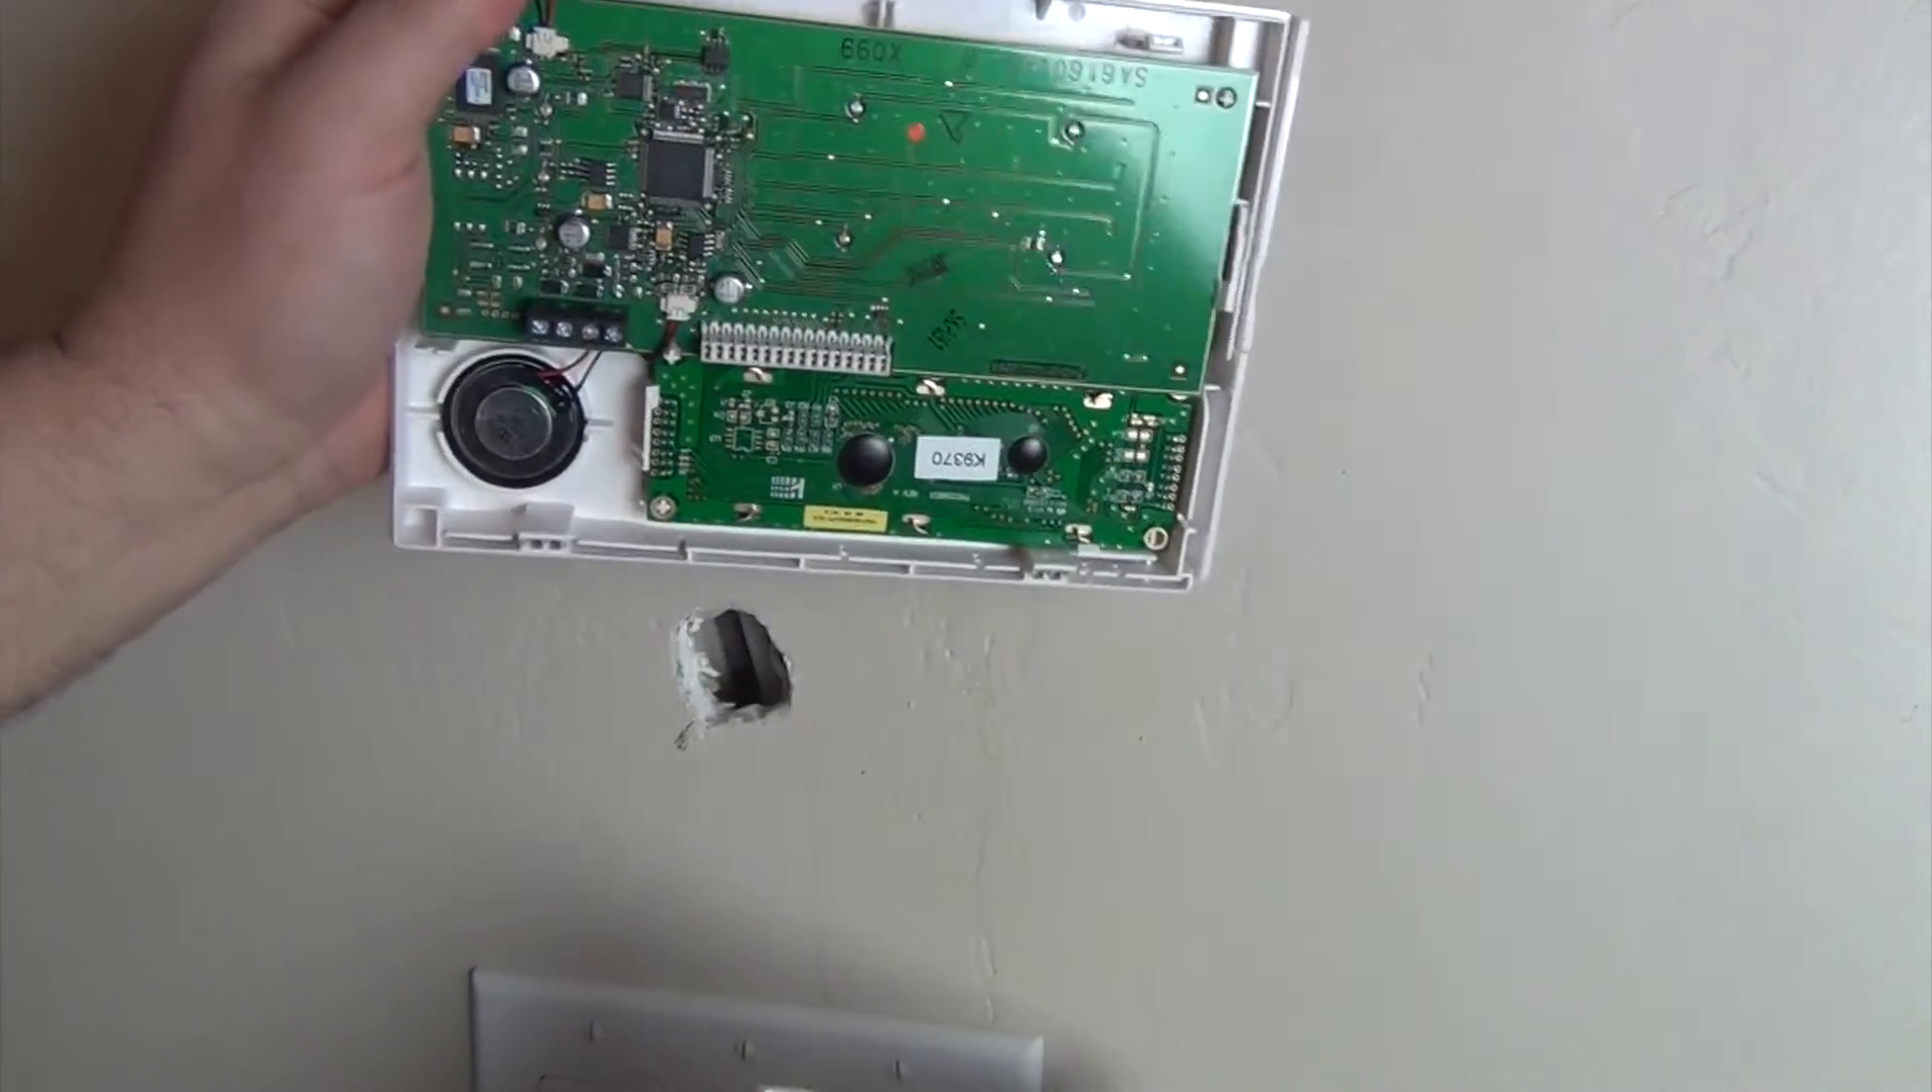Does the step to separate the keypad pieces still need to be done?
No.